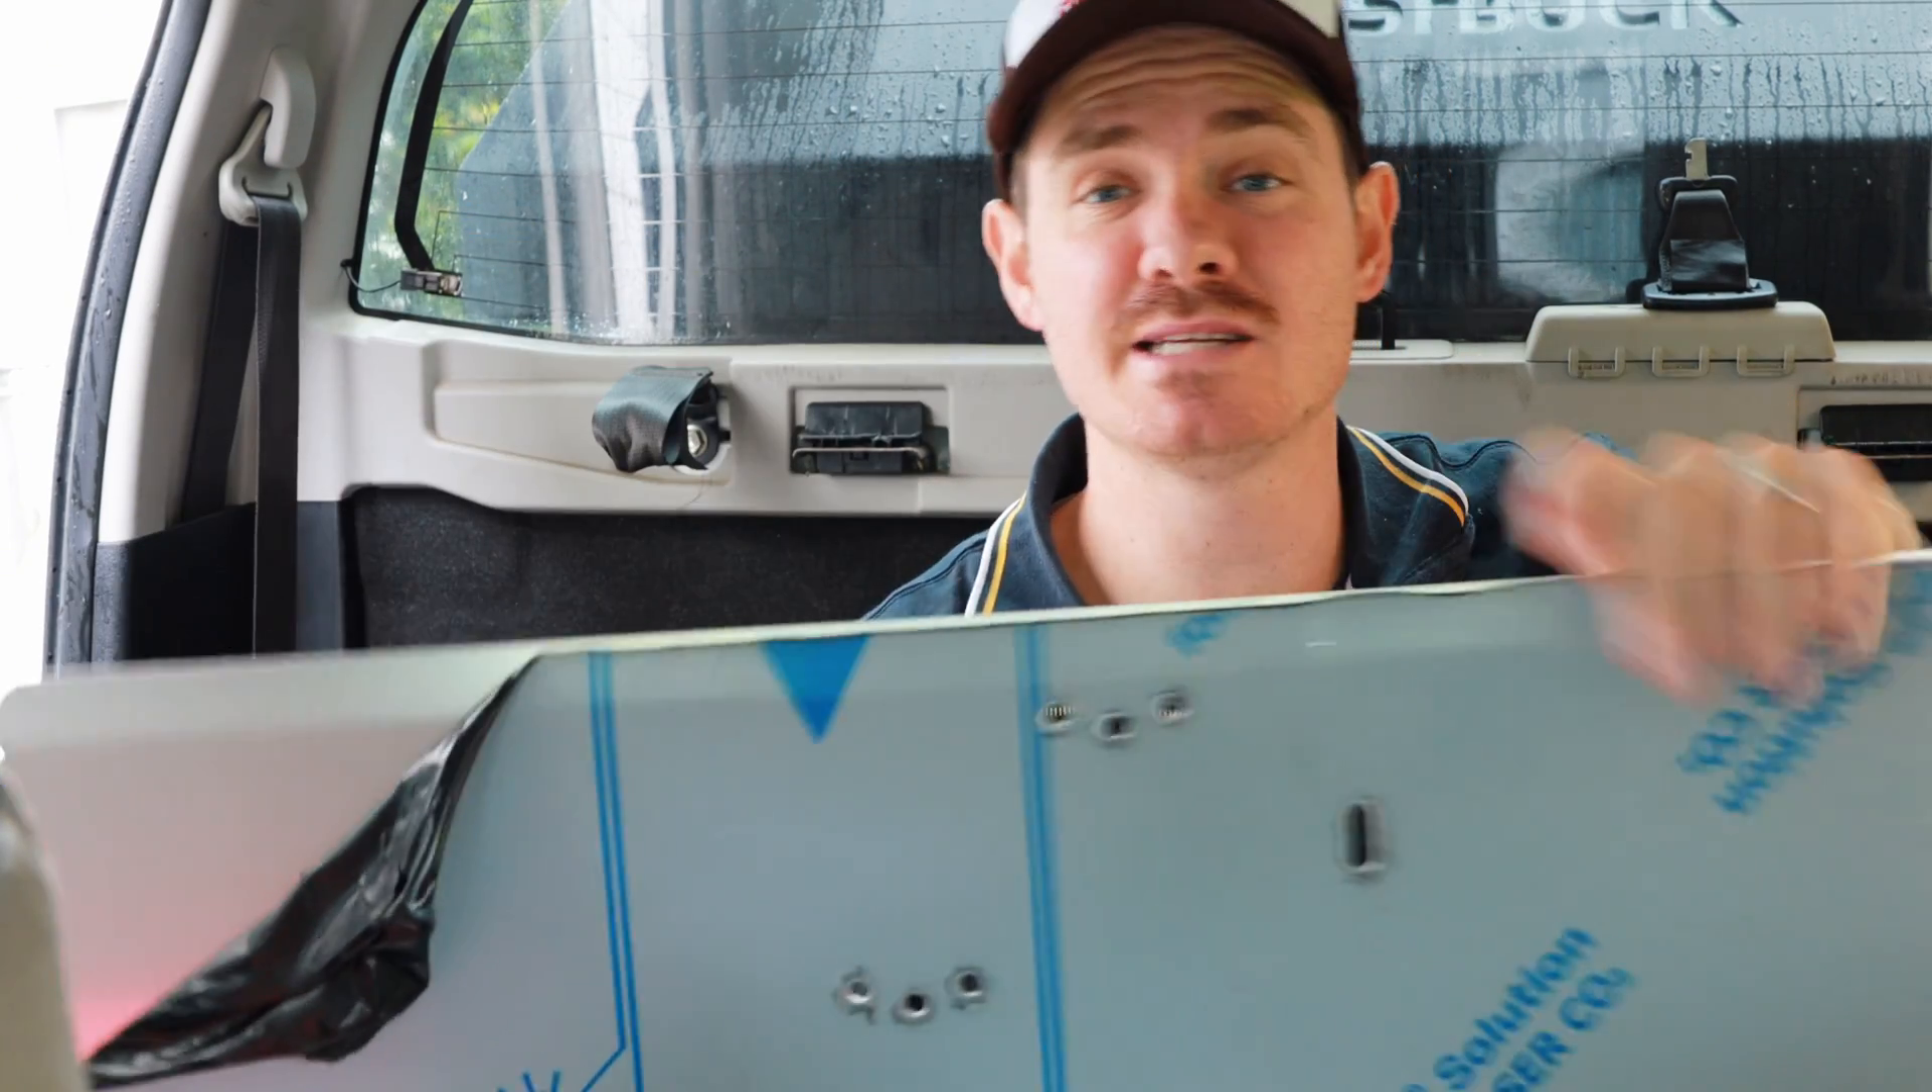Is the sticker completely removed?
No.